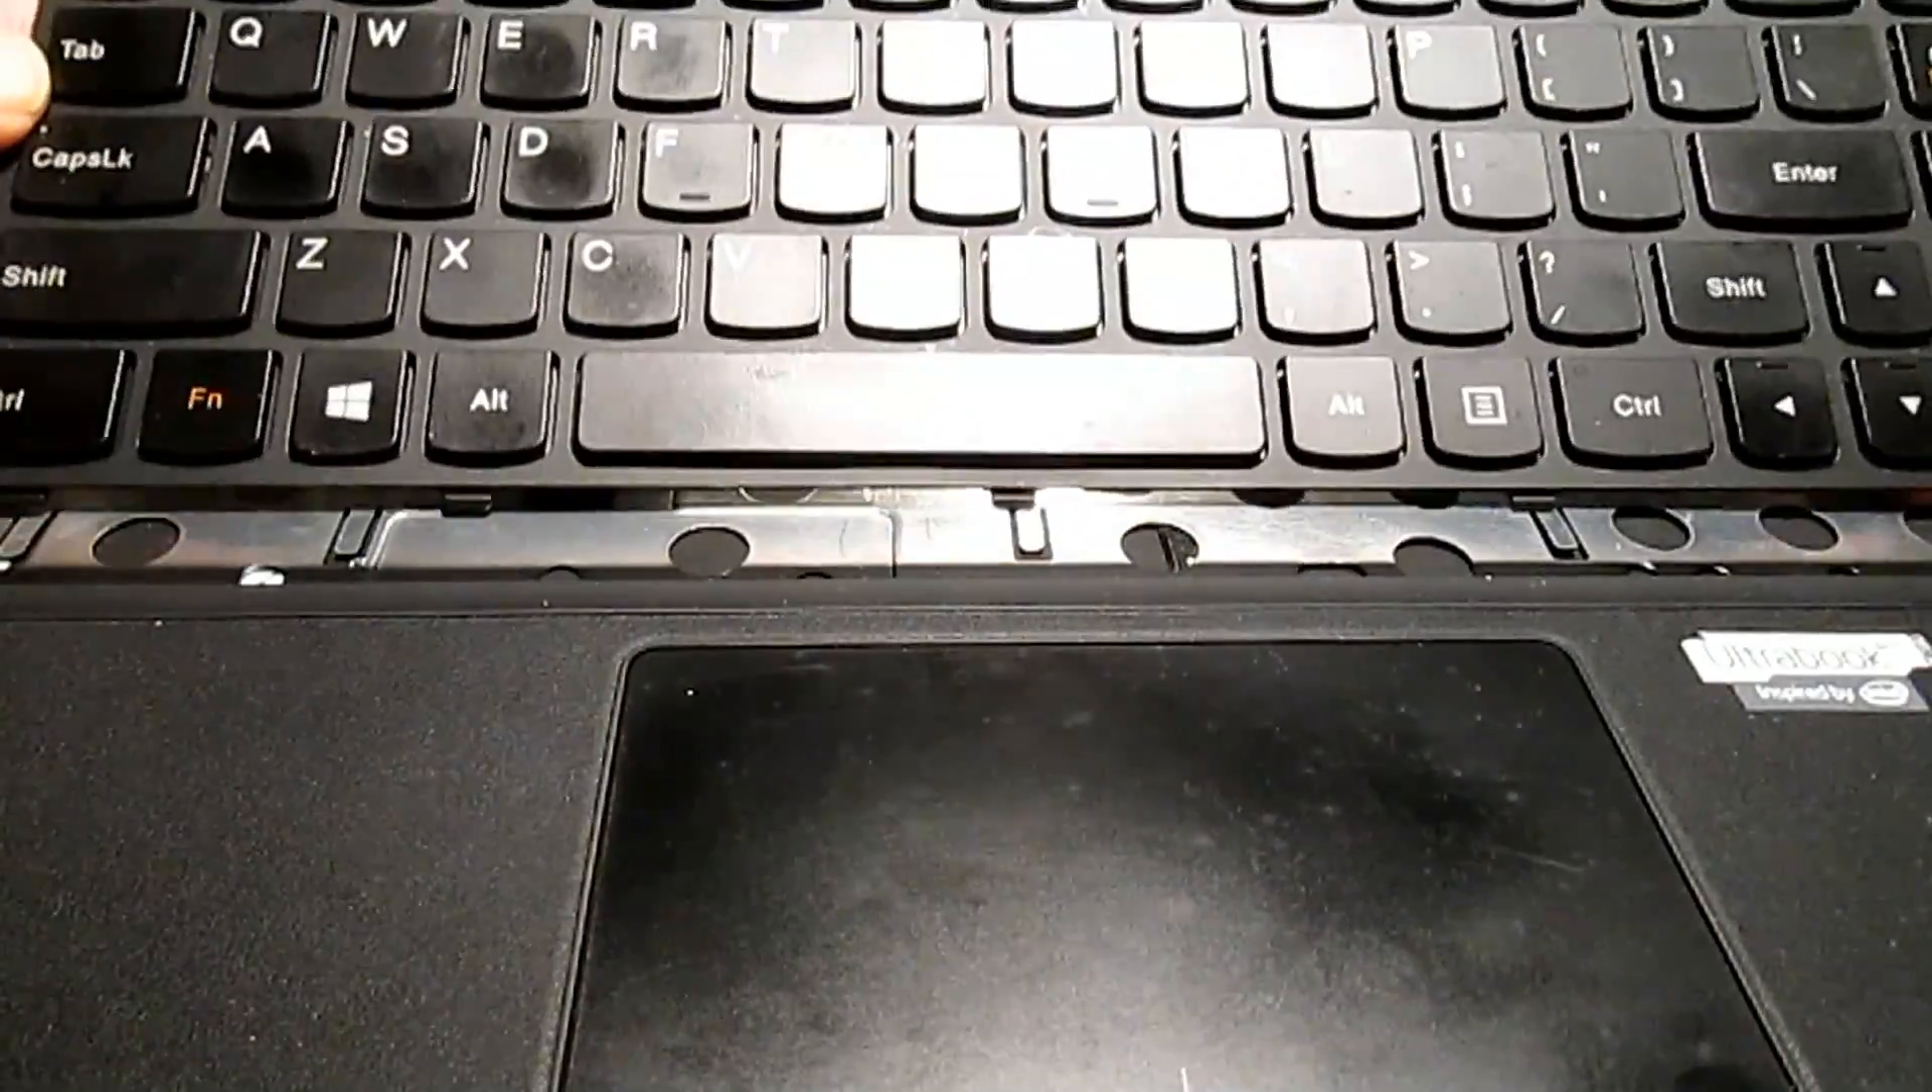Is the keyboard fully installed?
No.